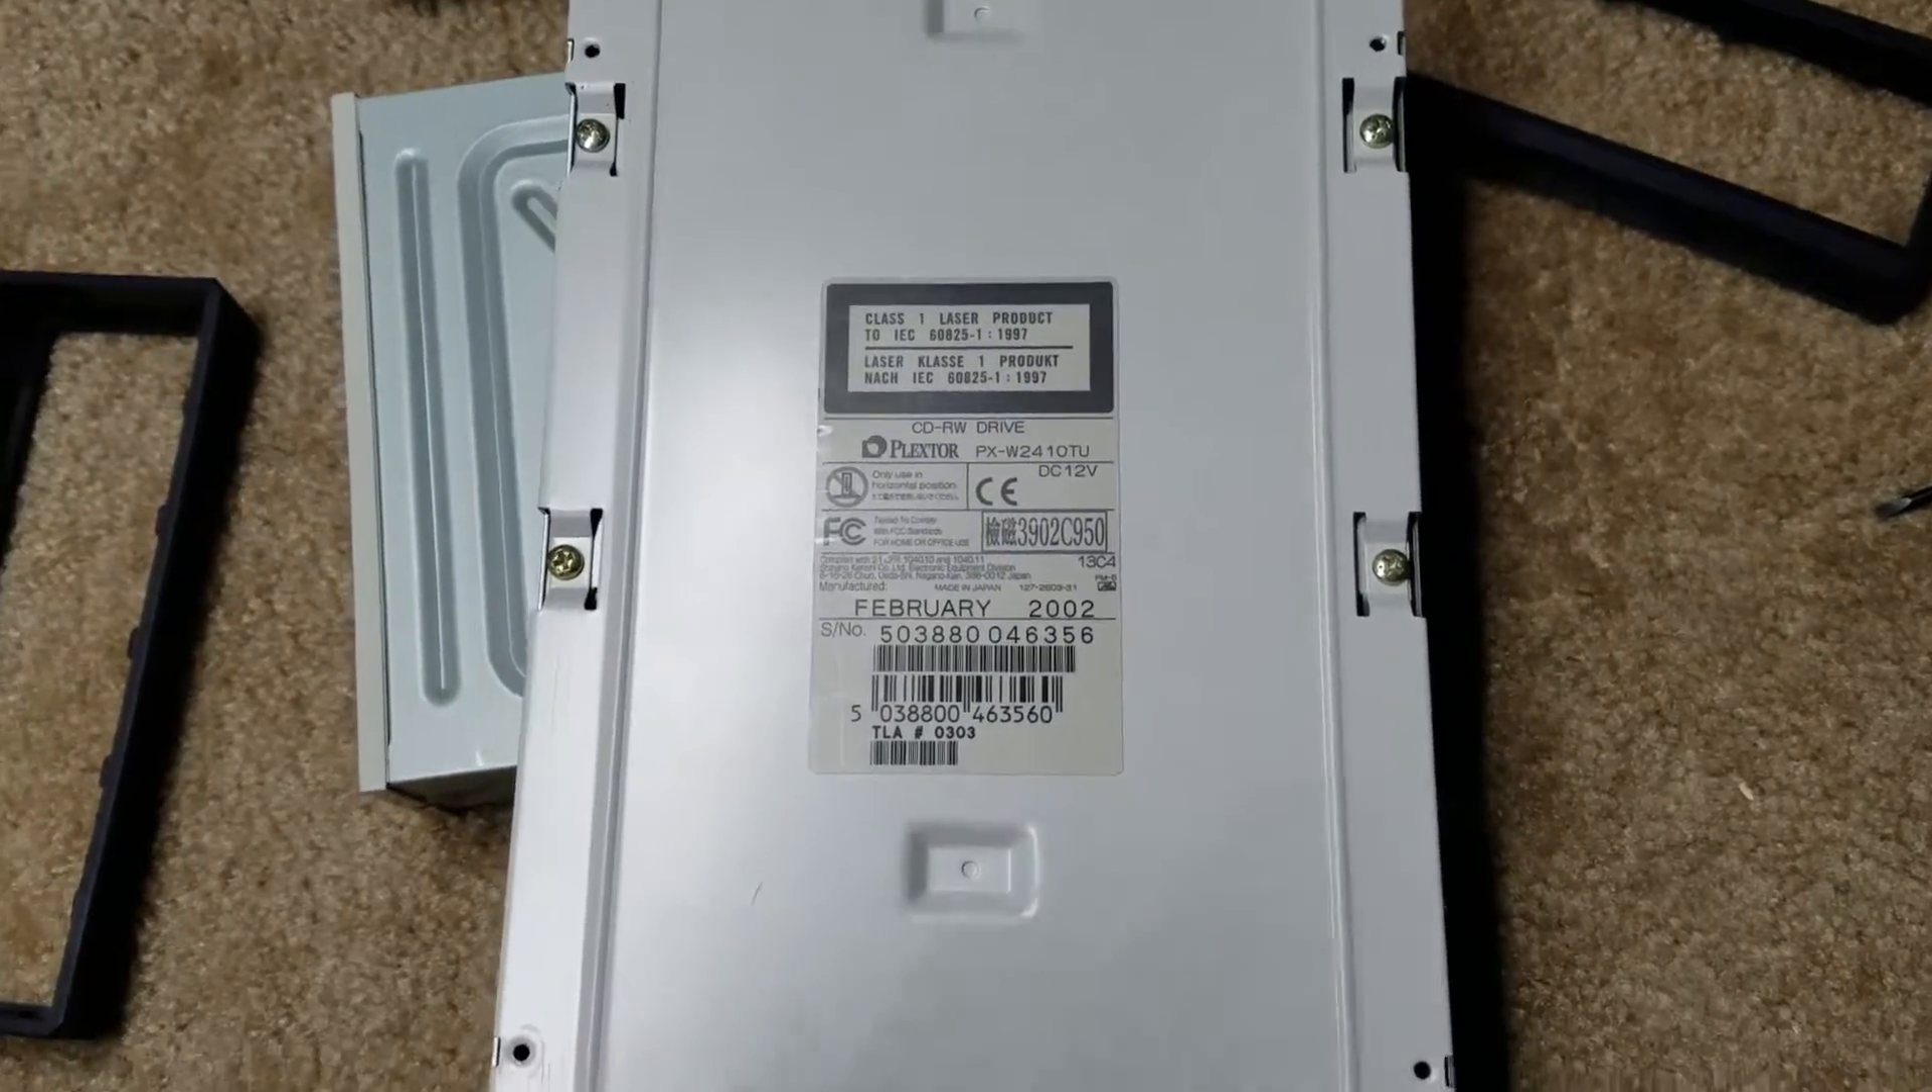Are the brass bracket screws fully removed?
No.